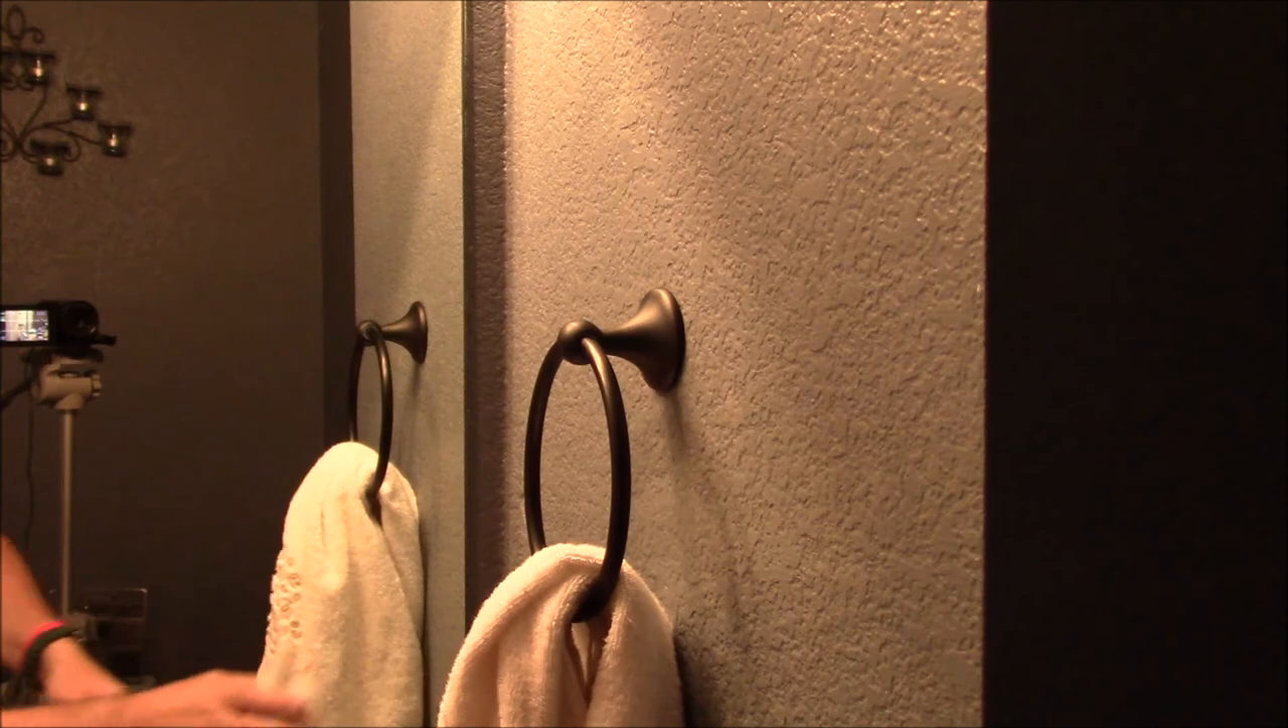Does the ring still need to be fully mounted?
No.